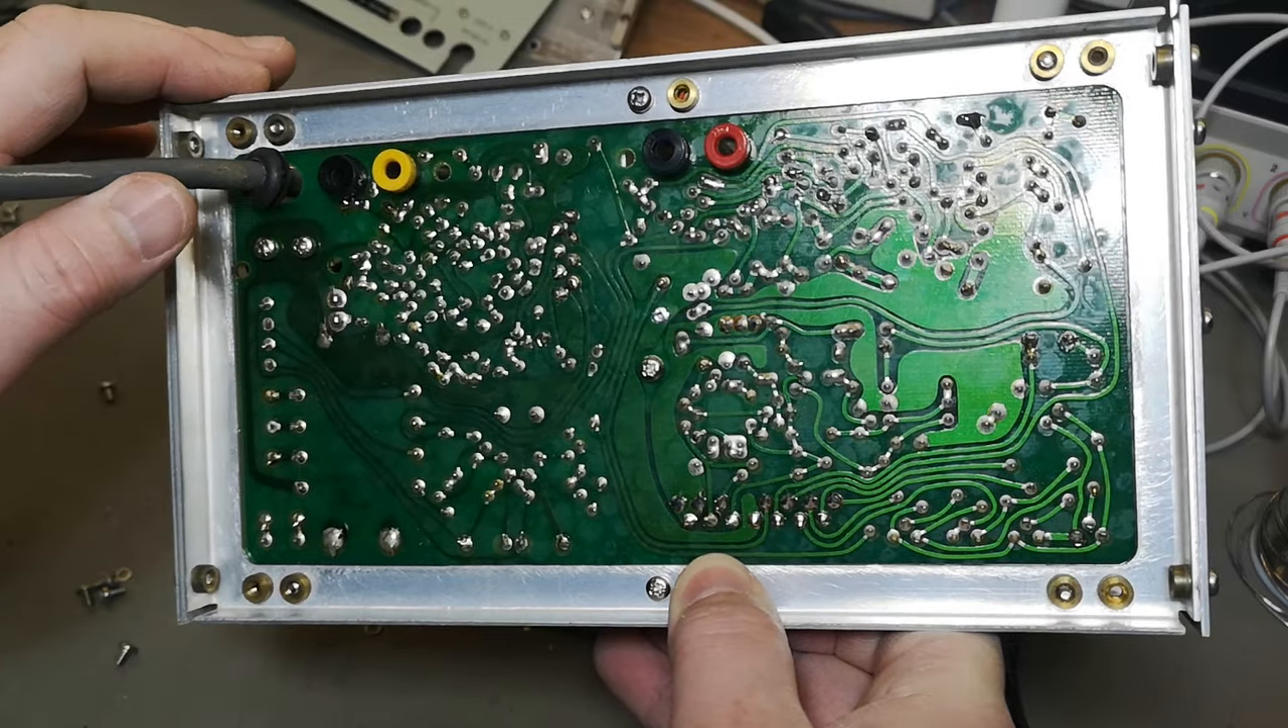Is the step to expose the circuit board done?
Yes.